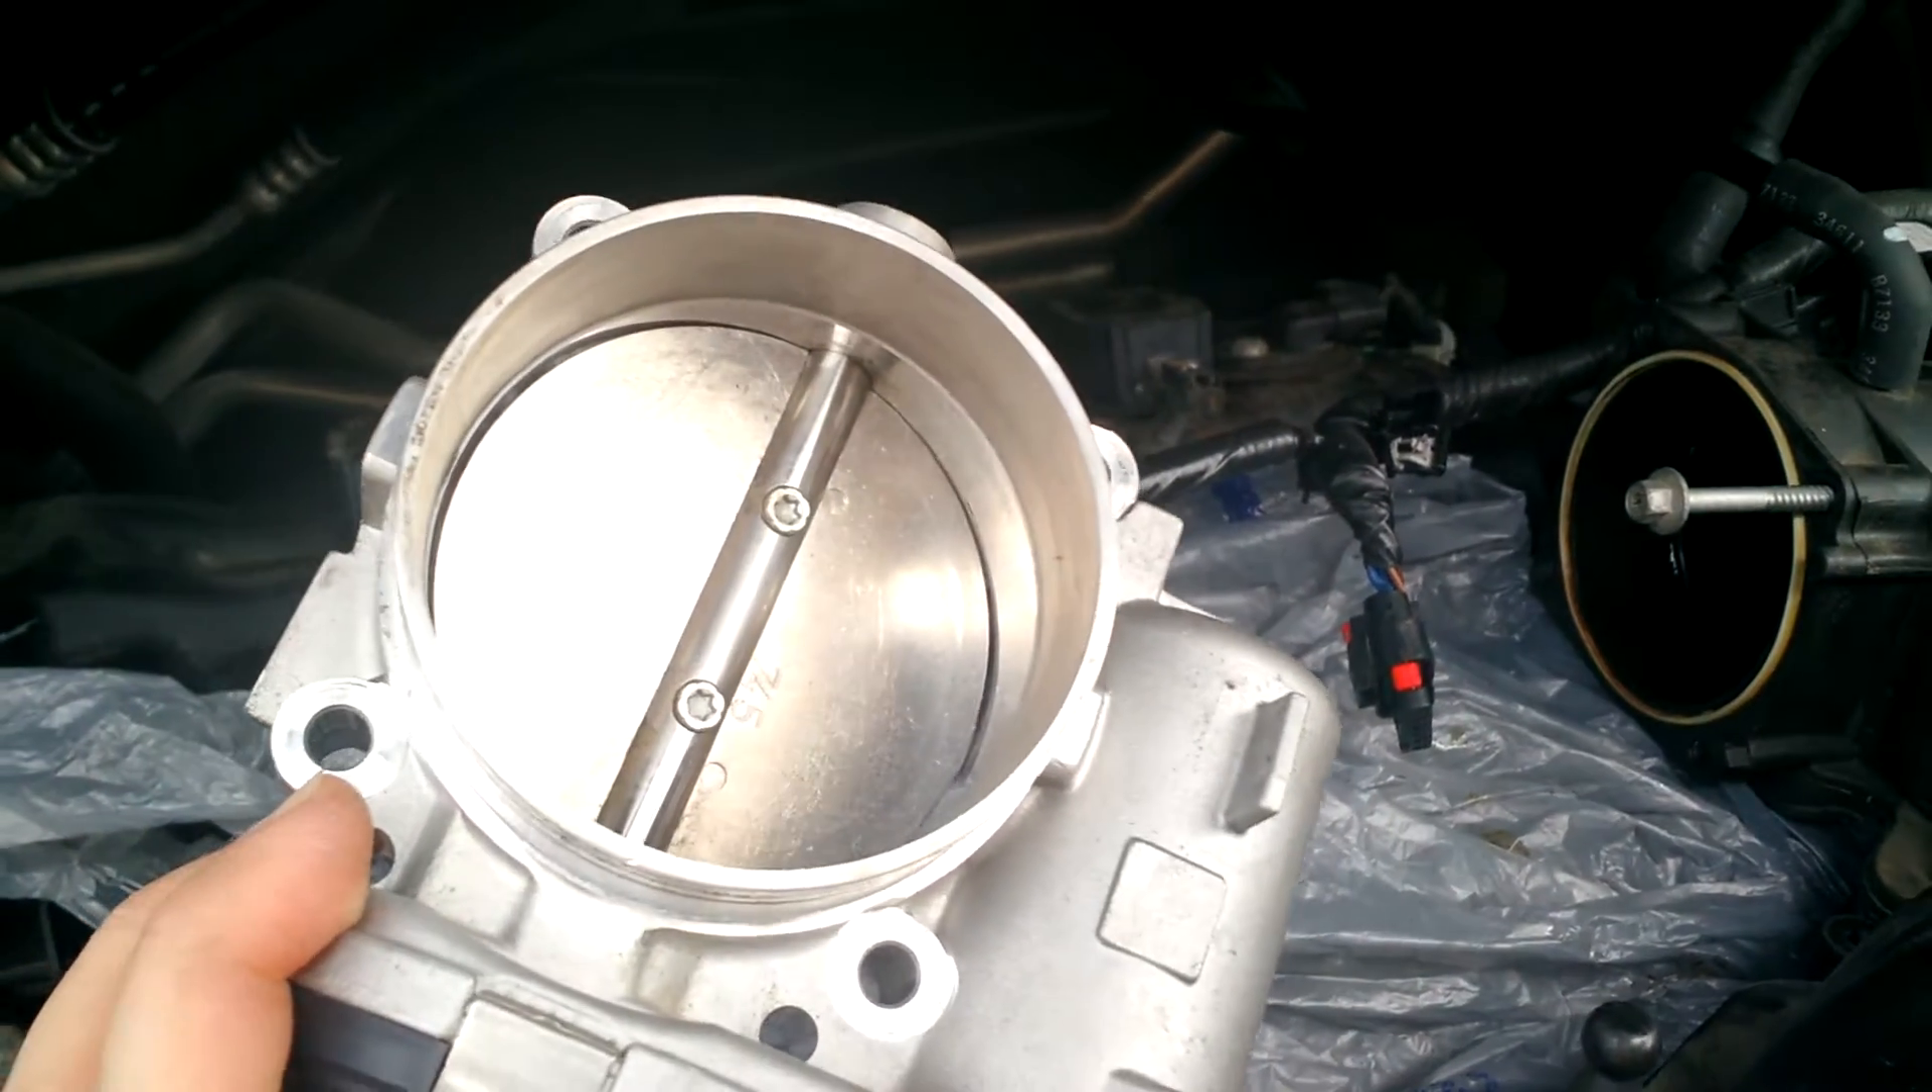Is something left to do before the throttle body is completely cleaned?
No.